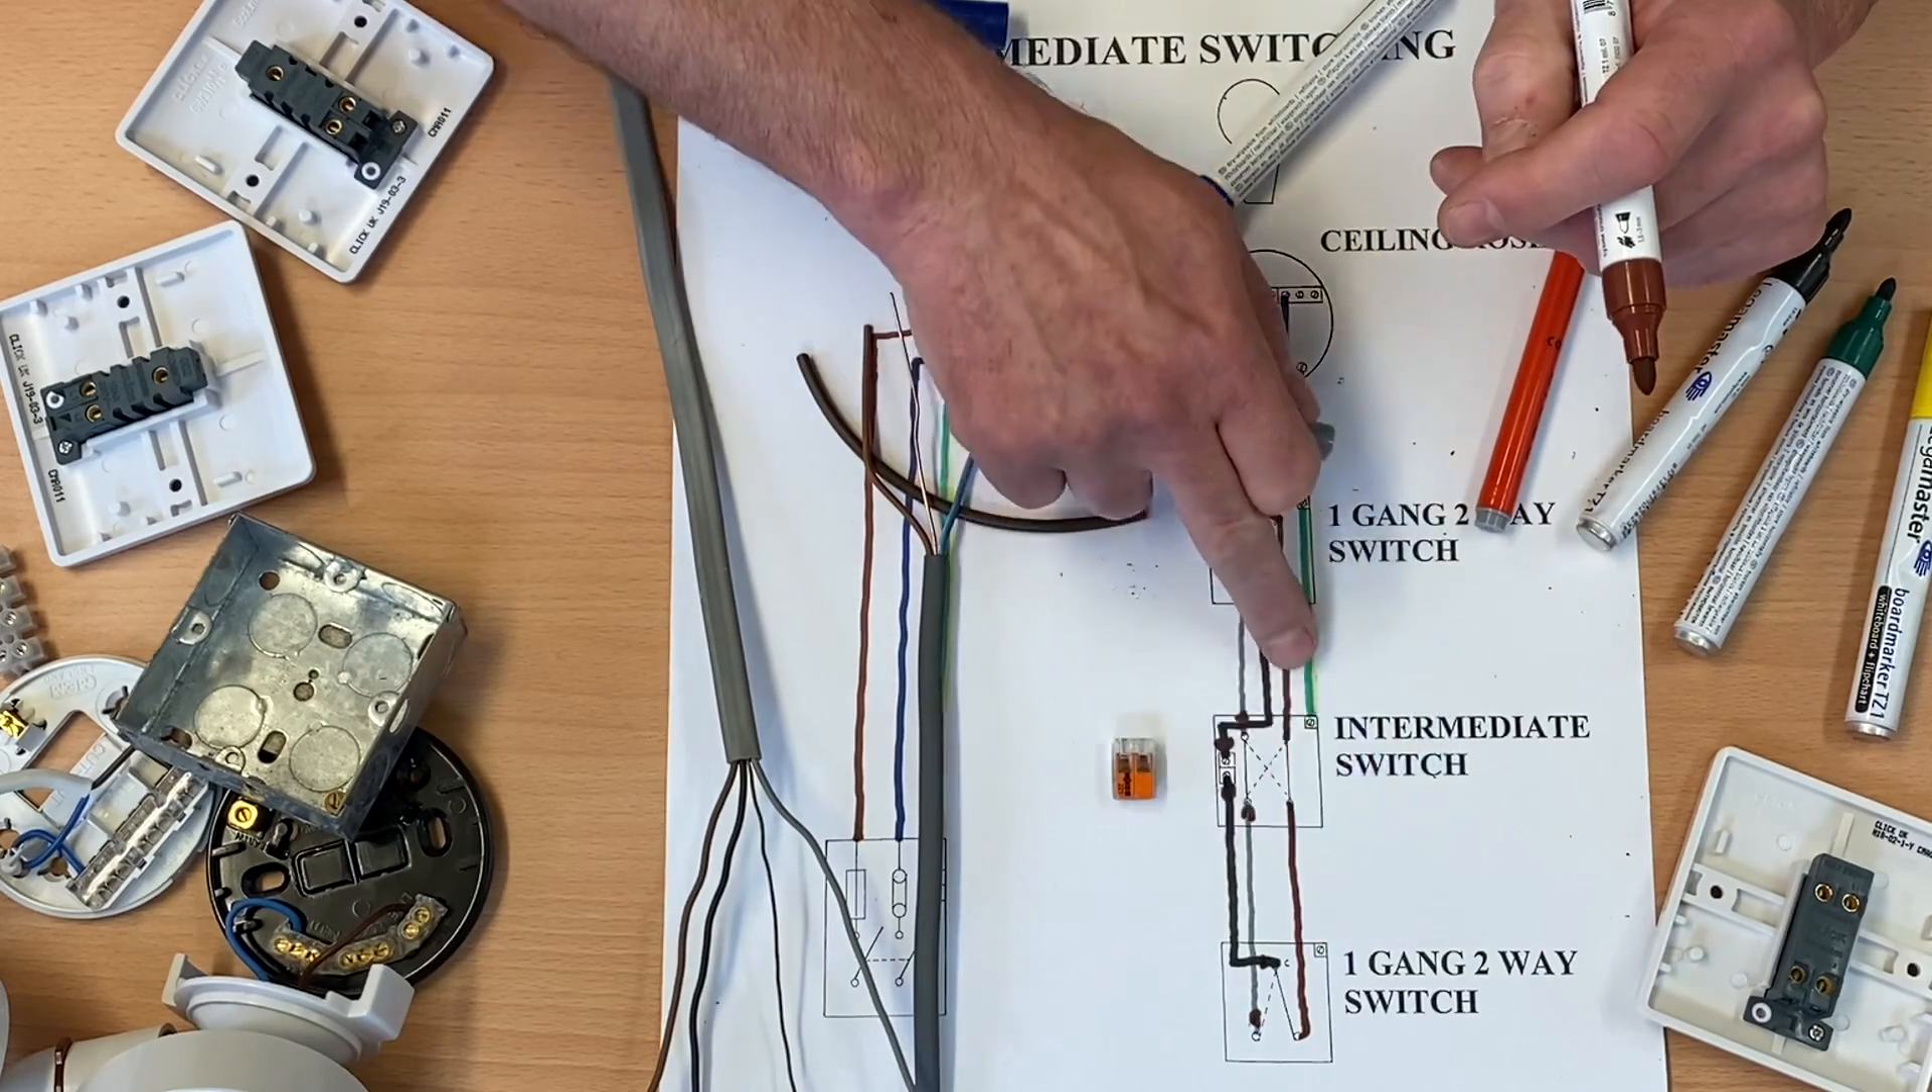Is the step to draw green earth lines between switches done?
No.